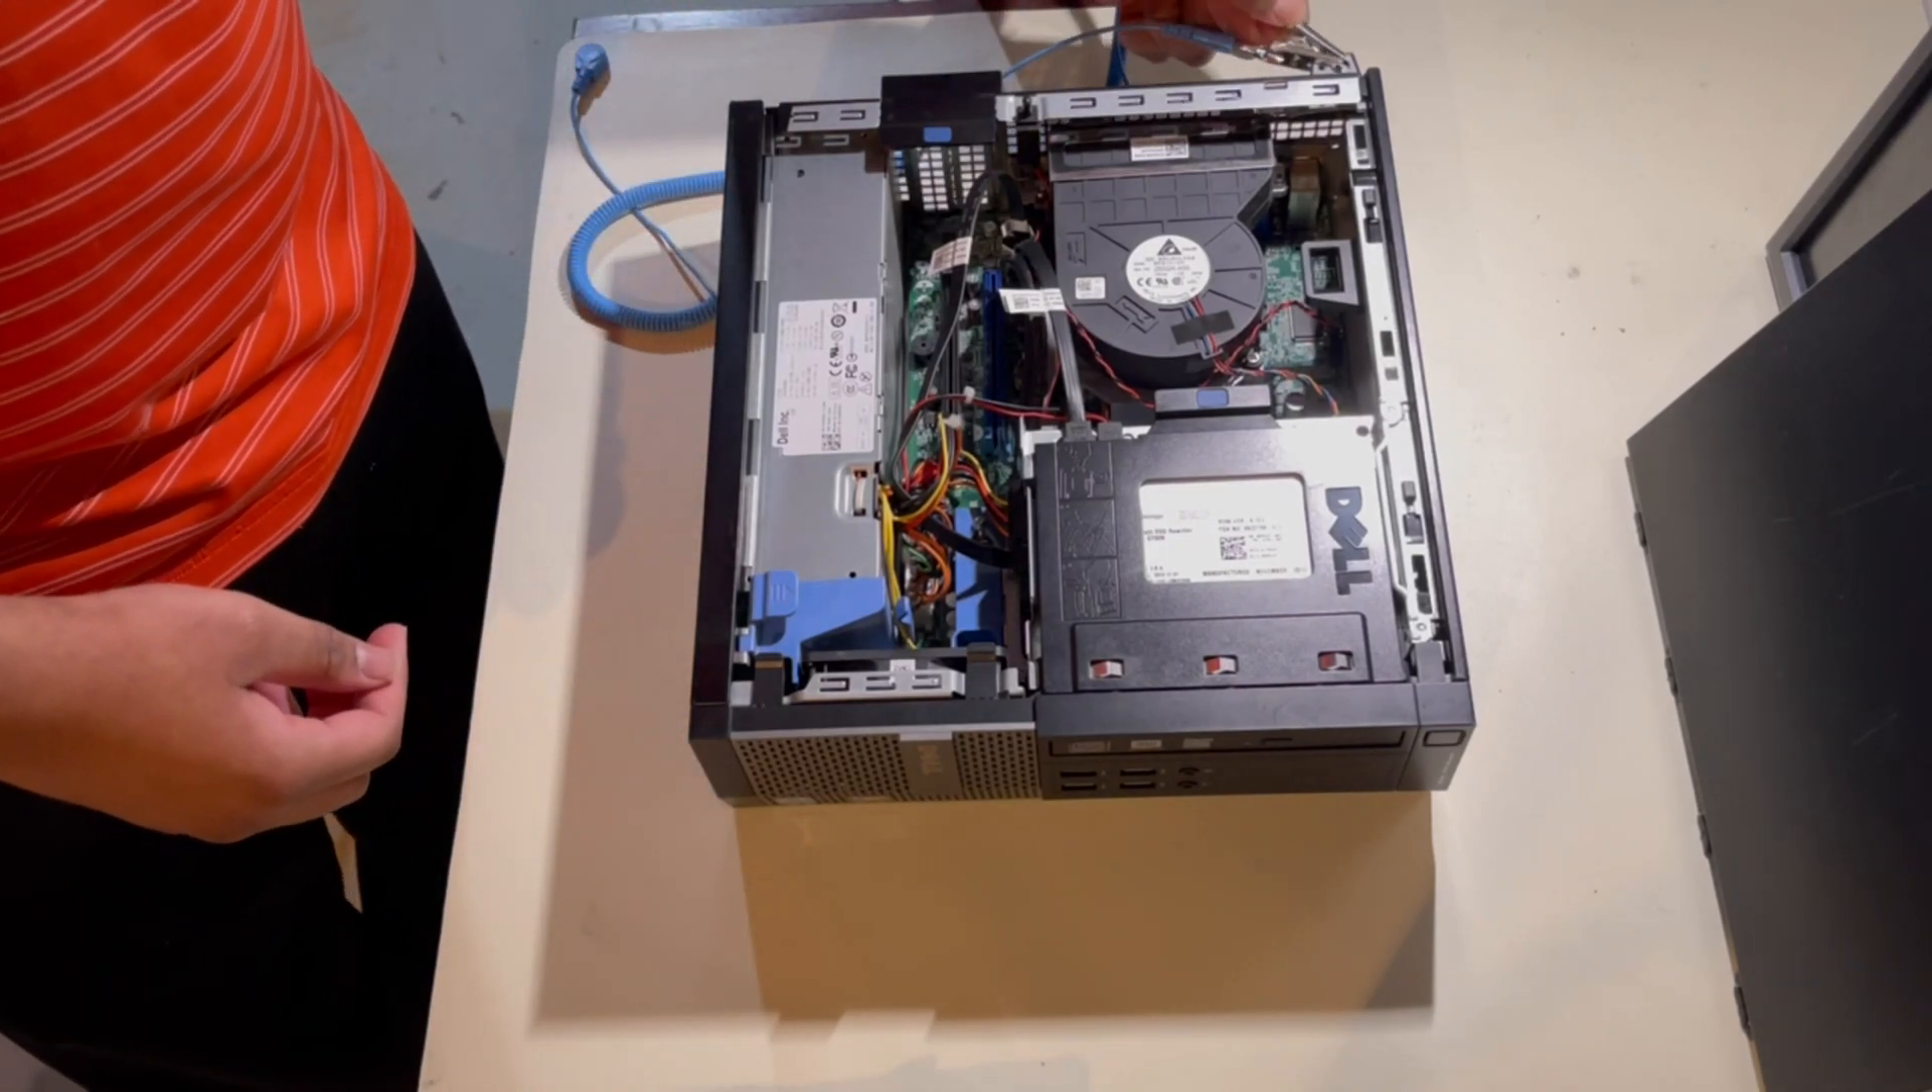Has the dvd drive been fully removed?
No.